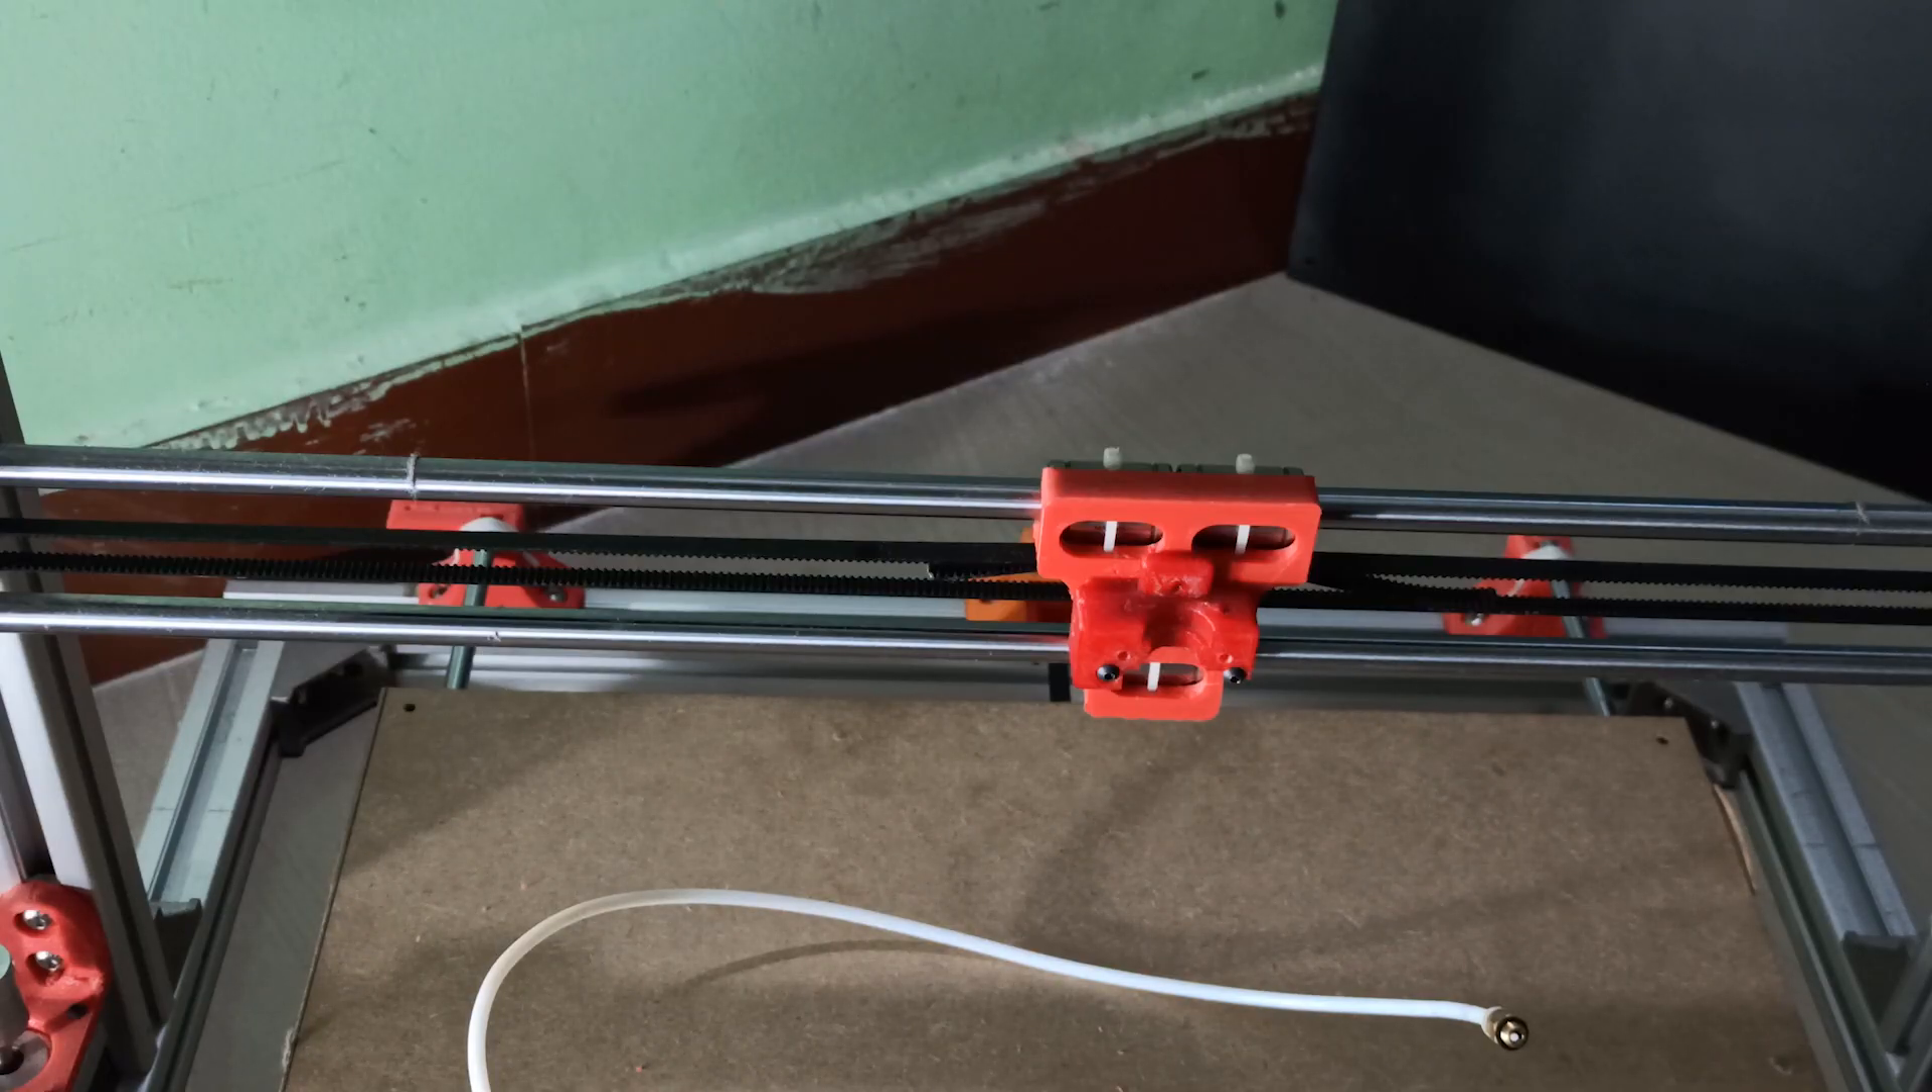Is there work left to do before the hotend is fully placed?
Yes.